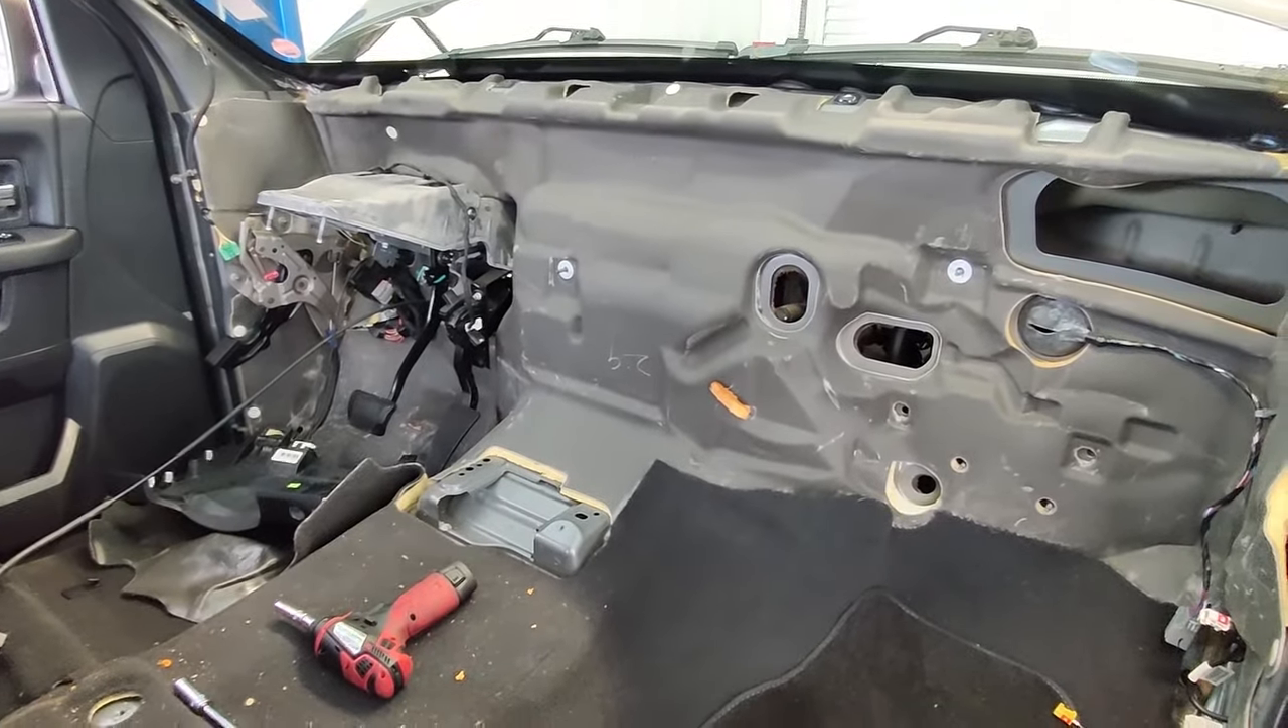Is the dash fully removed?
Yes.